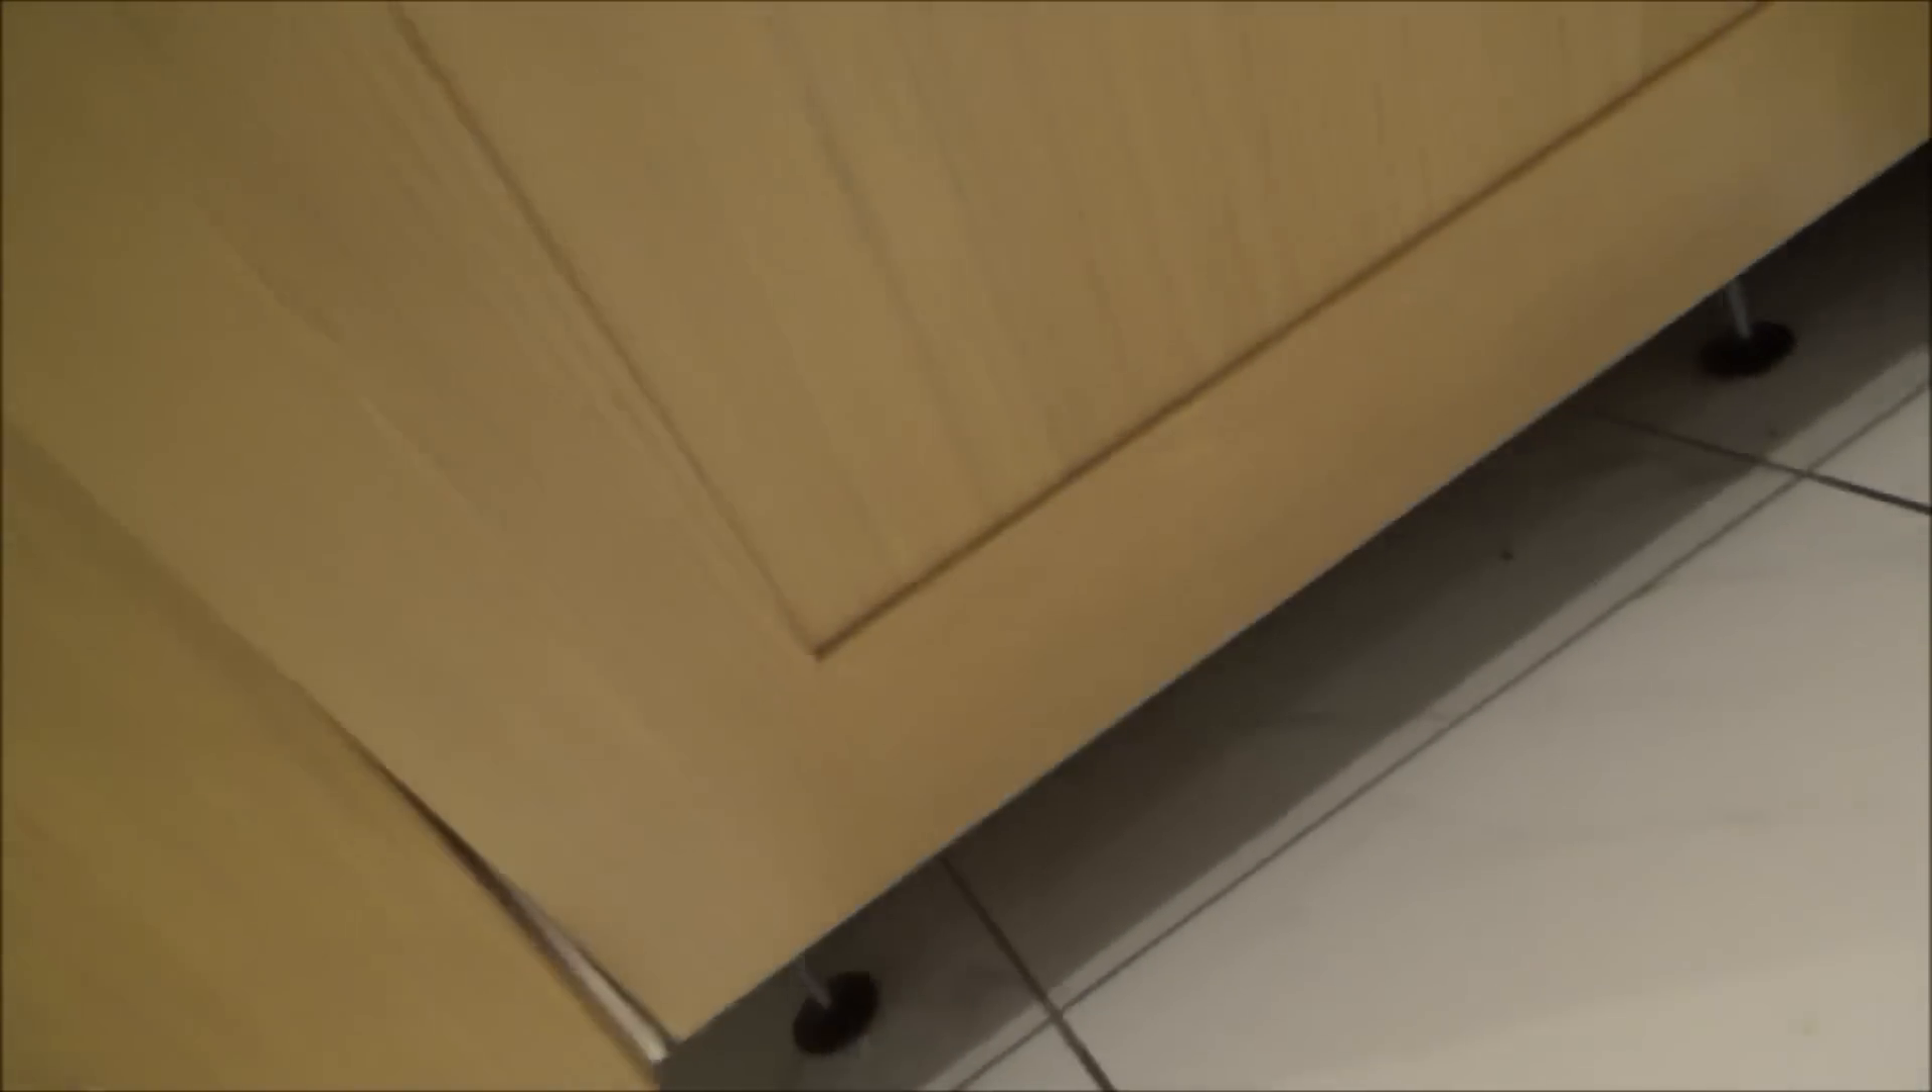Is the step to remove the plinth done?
Yes.